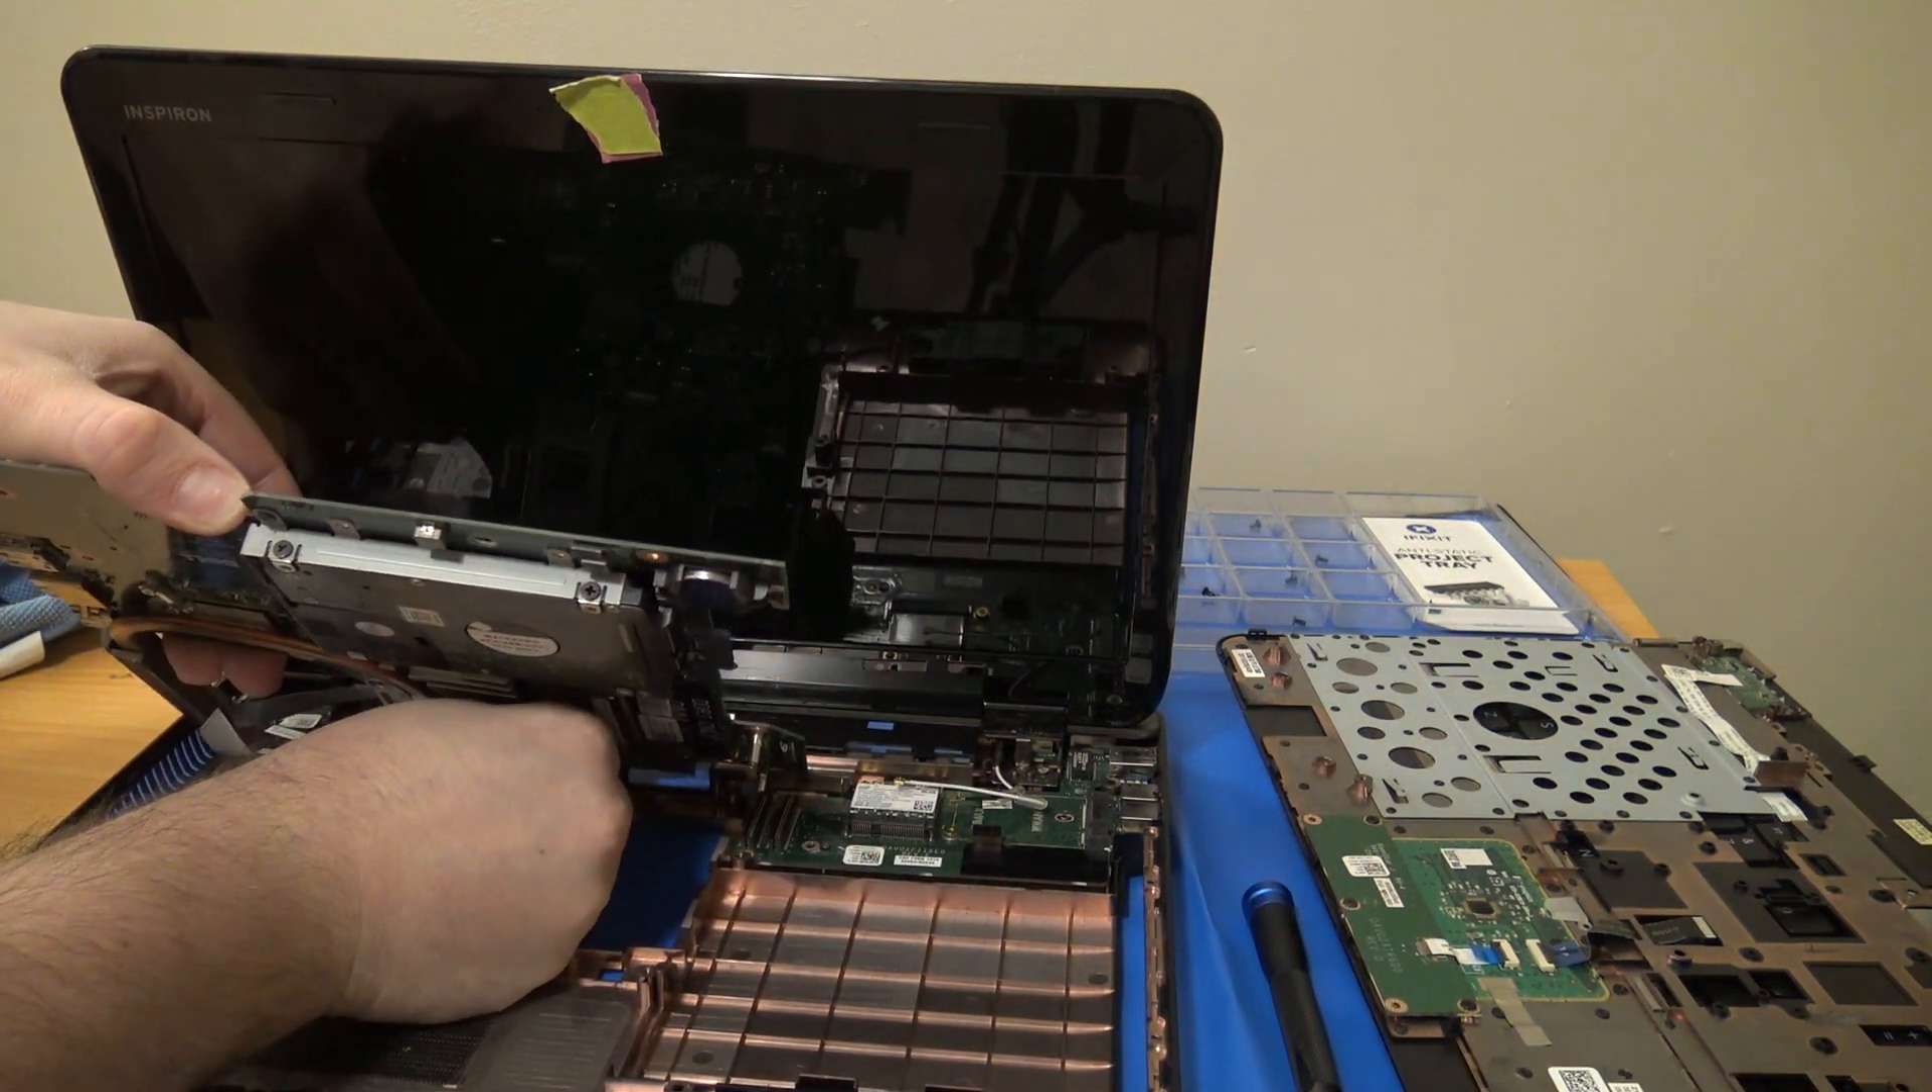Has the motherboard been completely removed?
No.